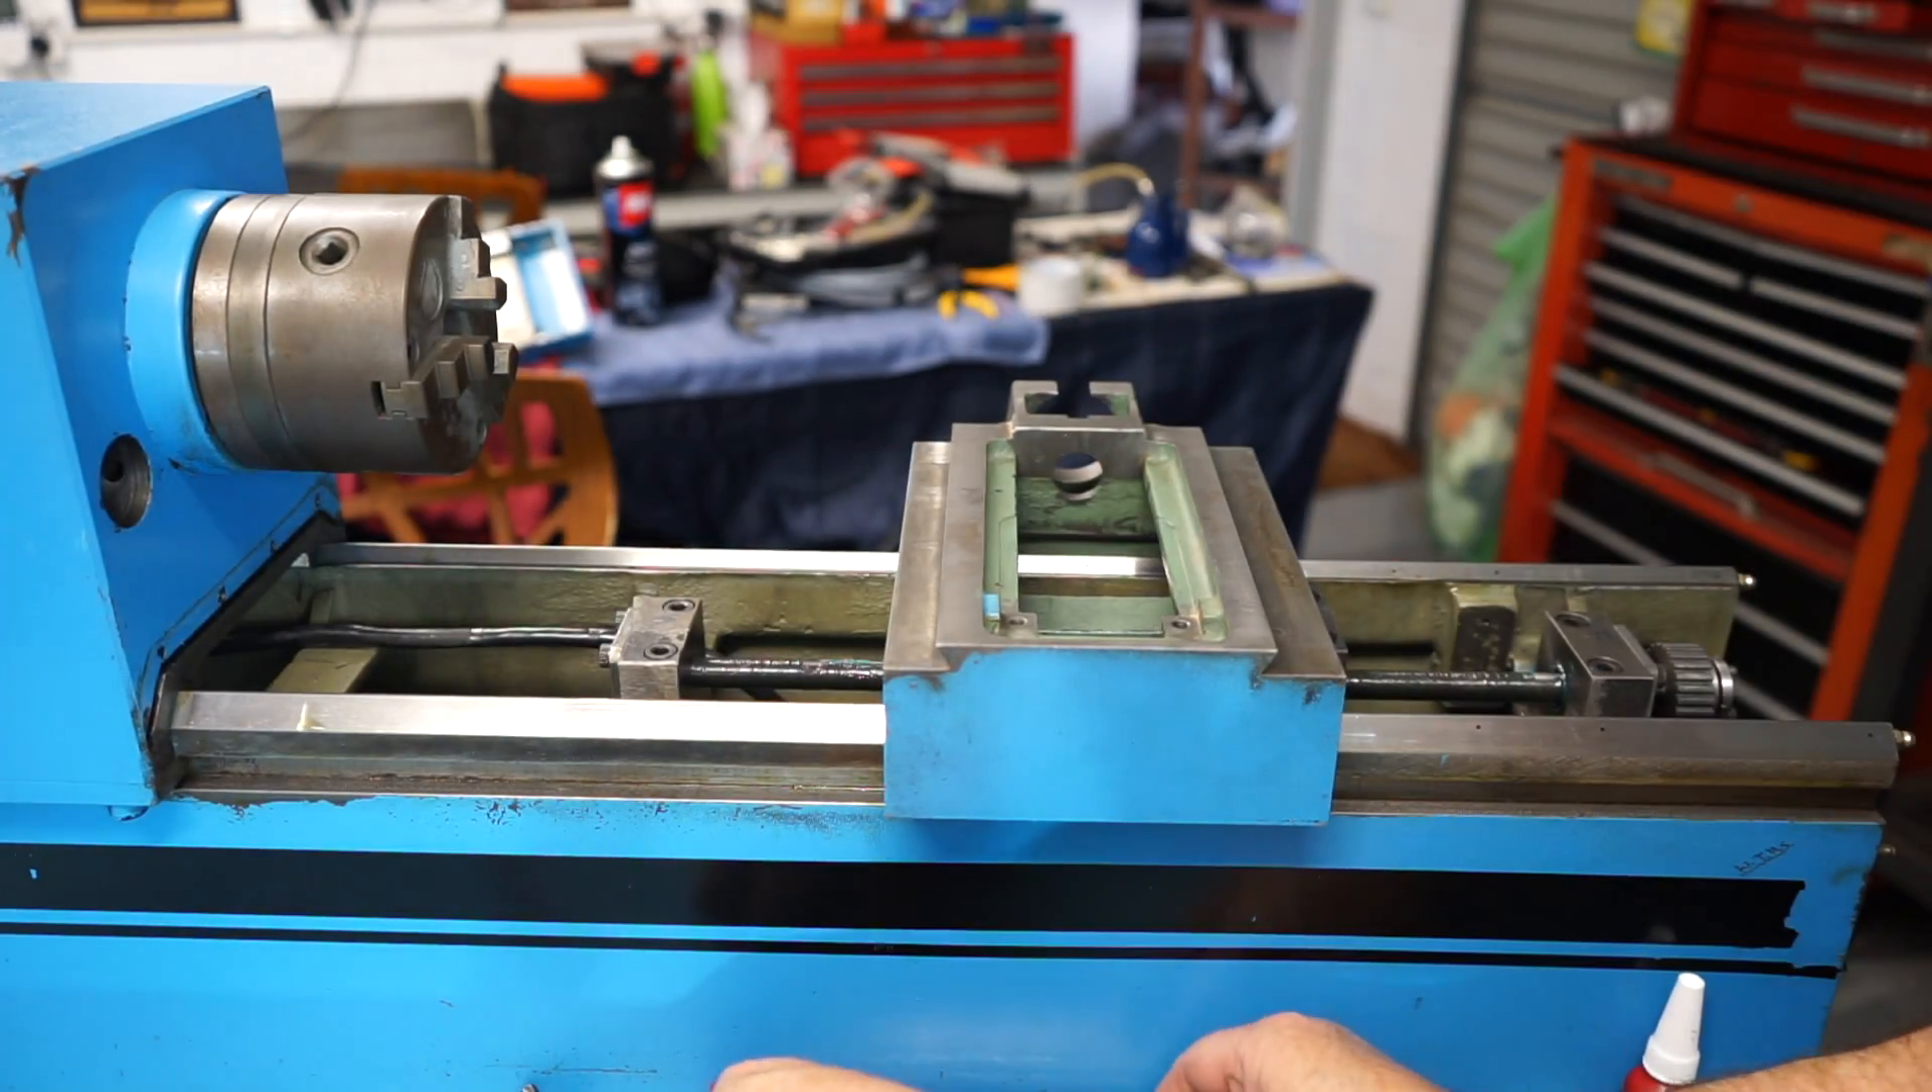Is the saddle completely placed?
Yes.